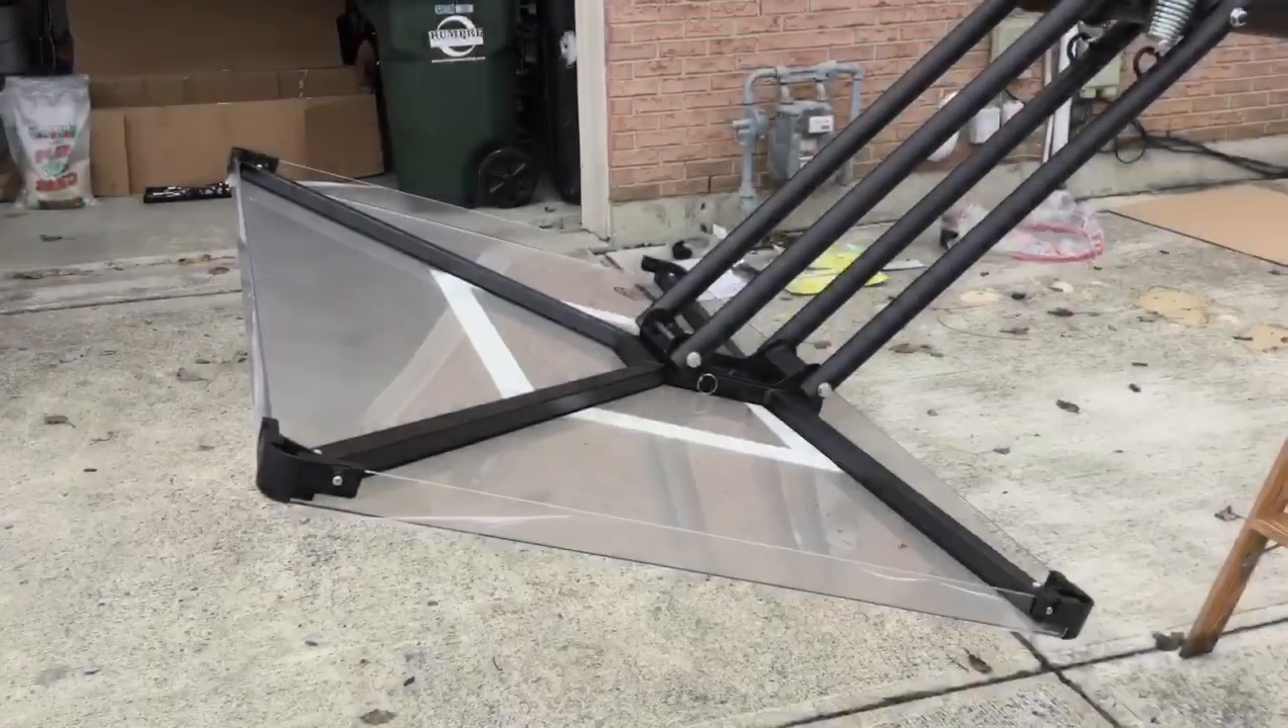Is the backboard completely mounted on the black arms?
Yes.